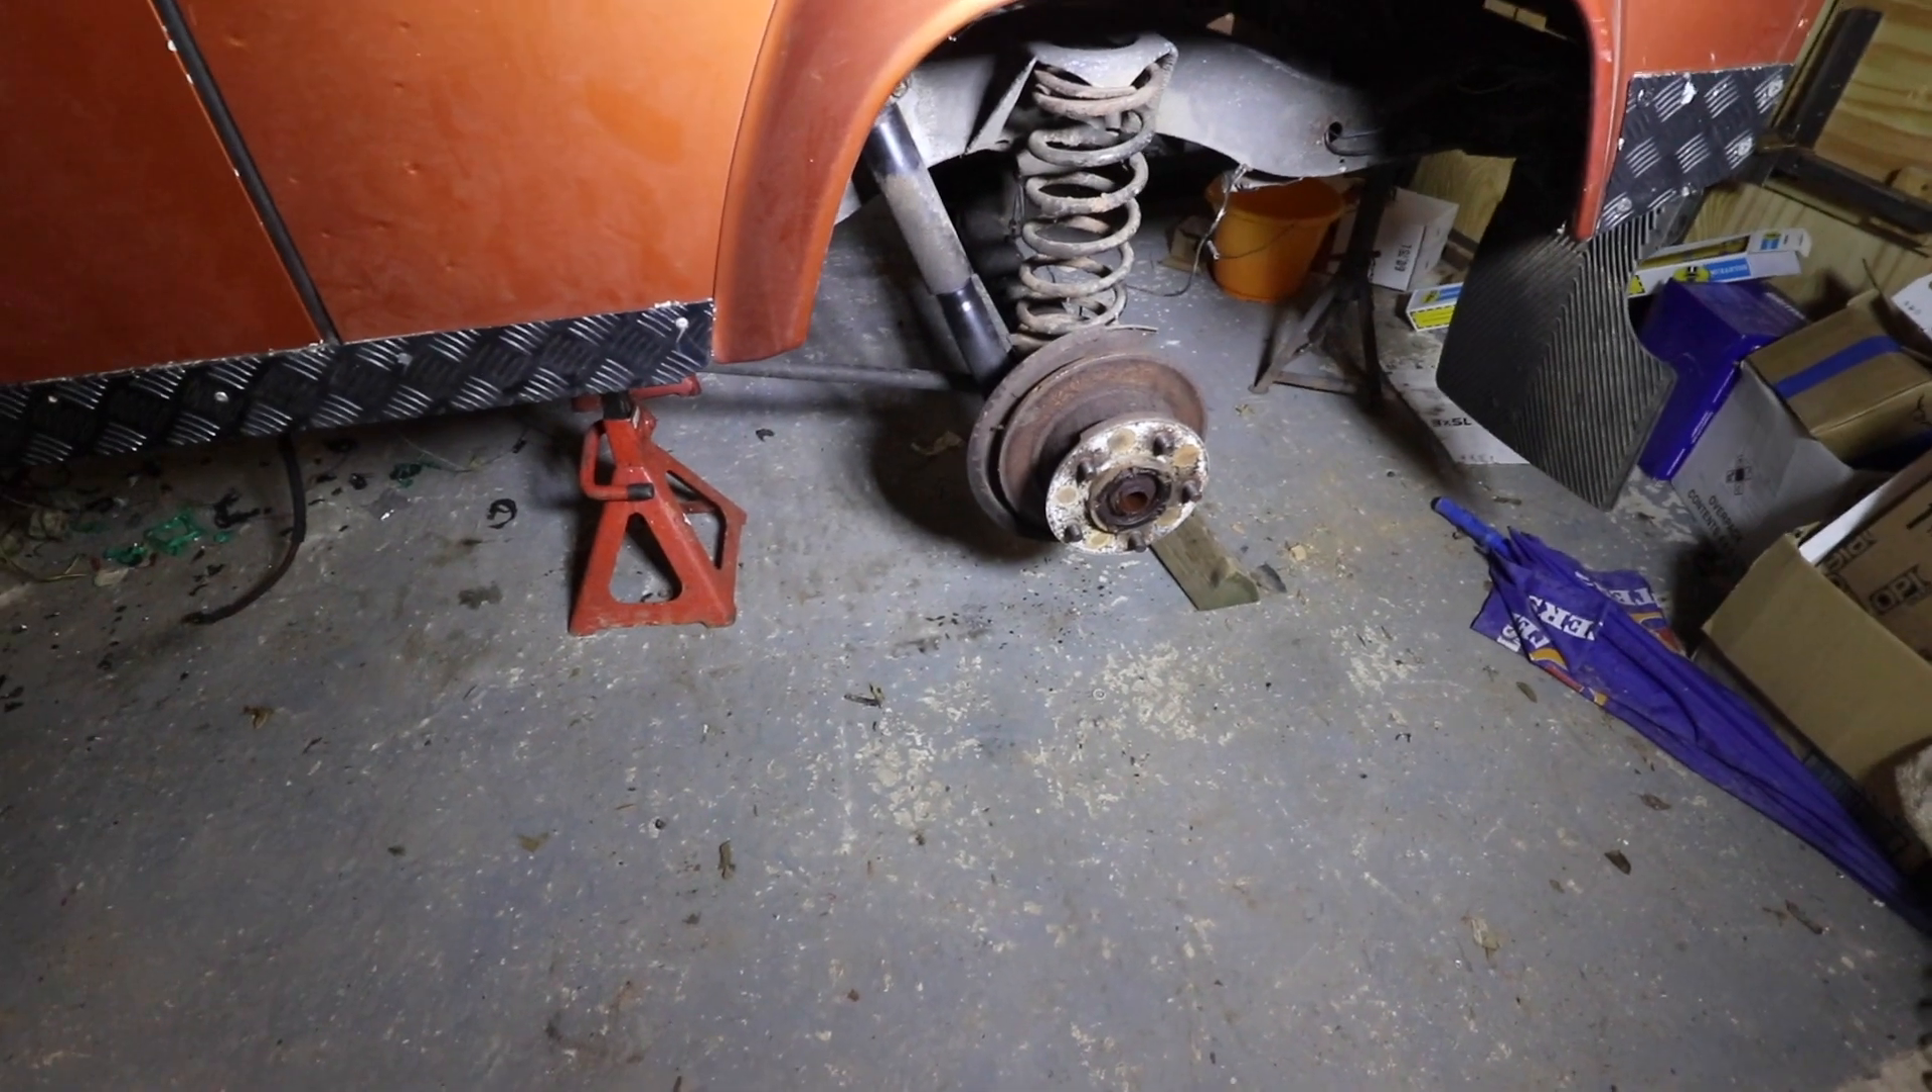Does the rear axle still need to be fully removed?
Yes.